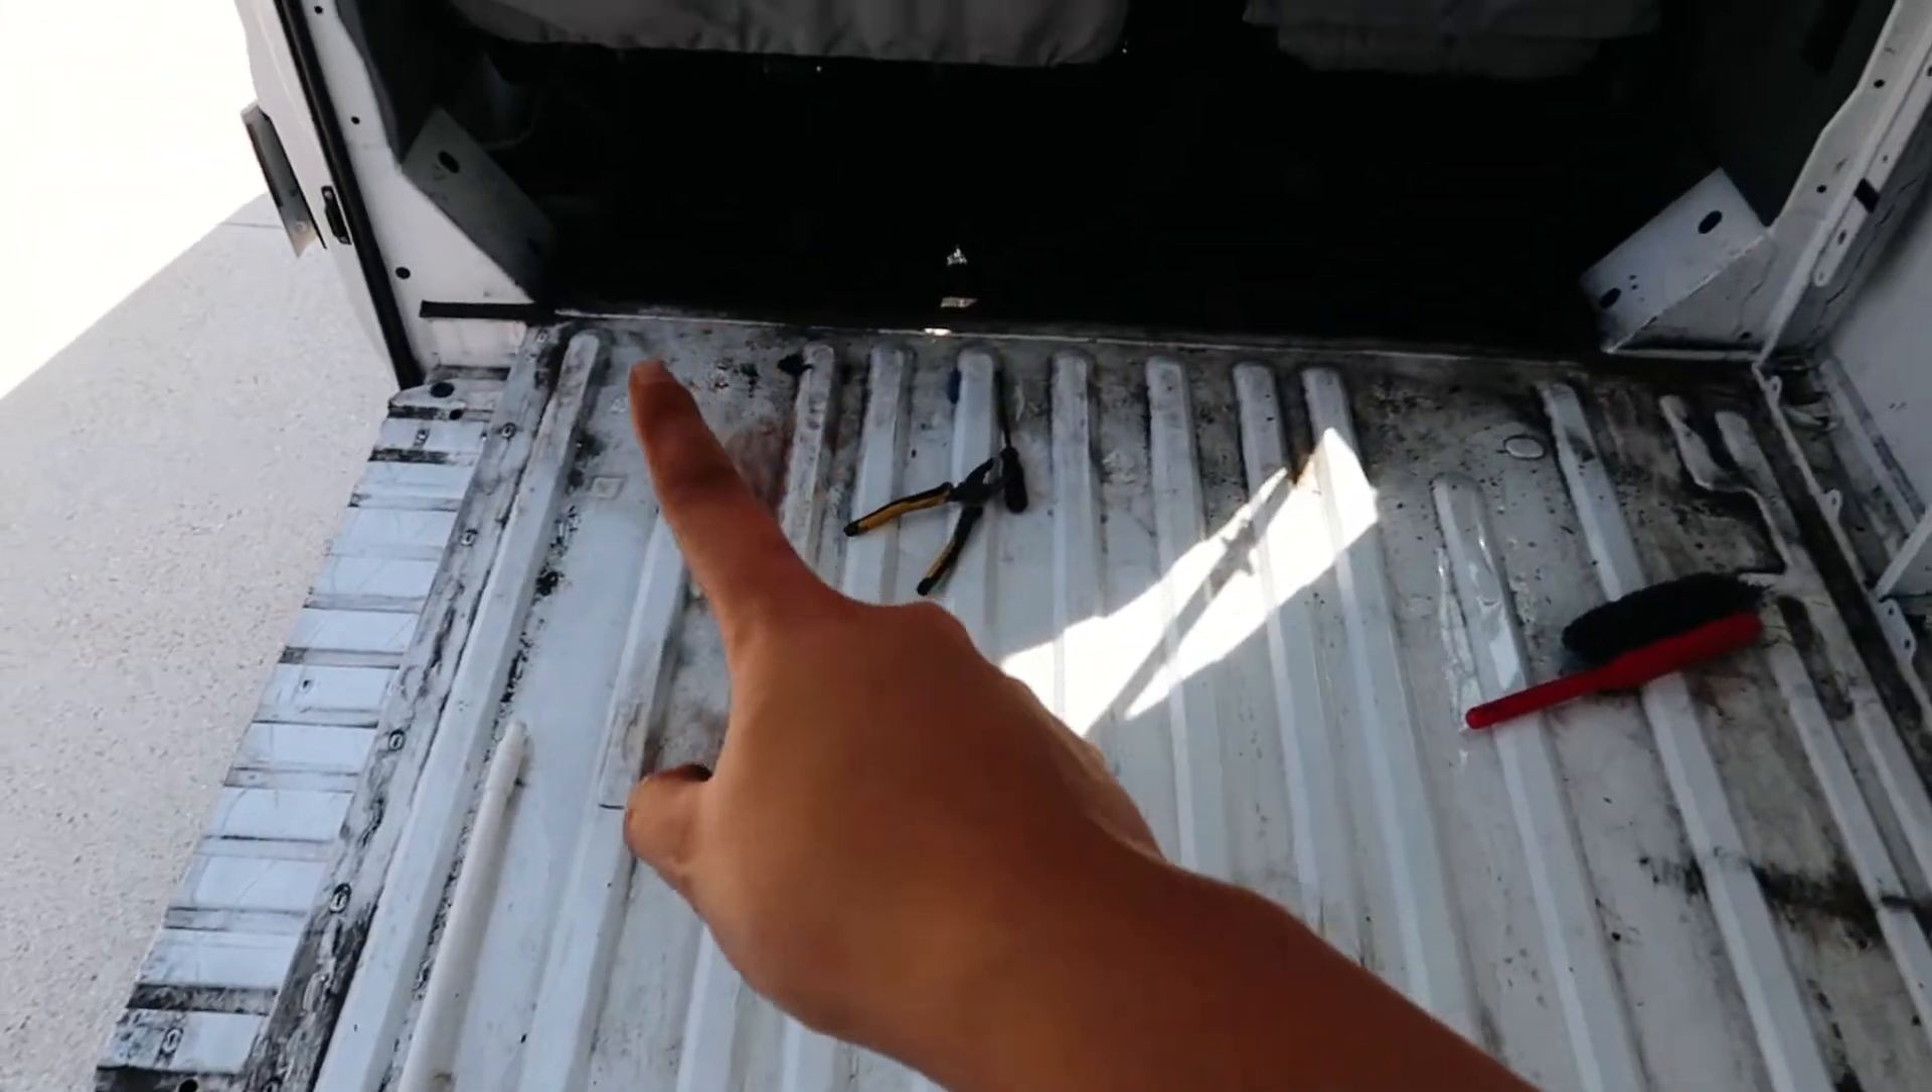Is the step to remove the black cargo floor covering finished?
Yes.